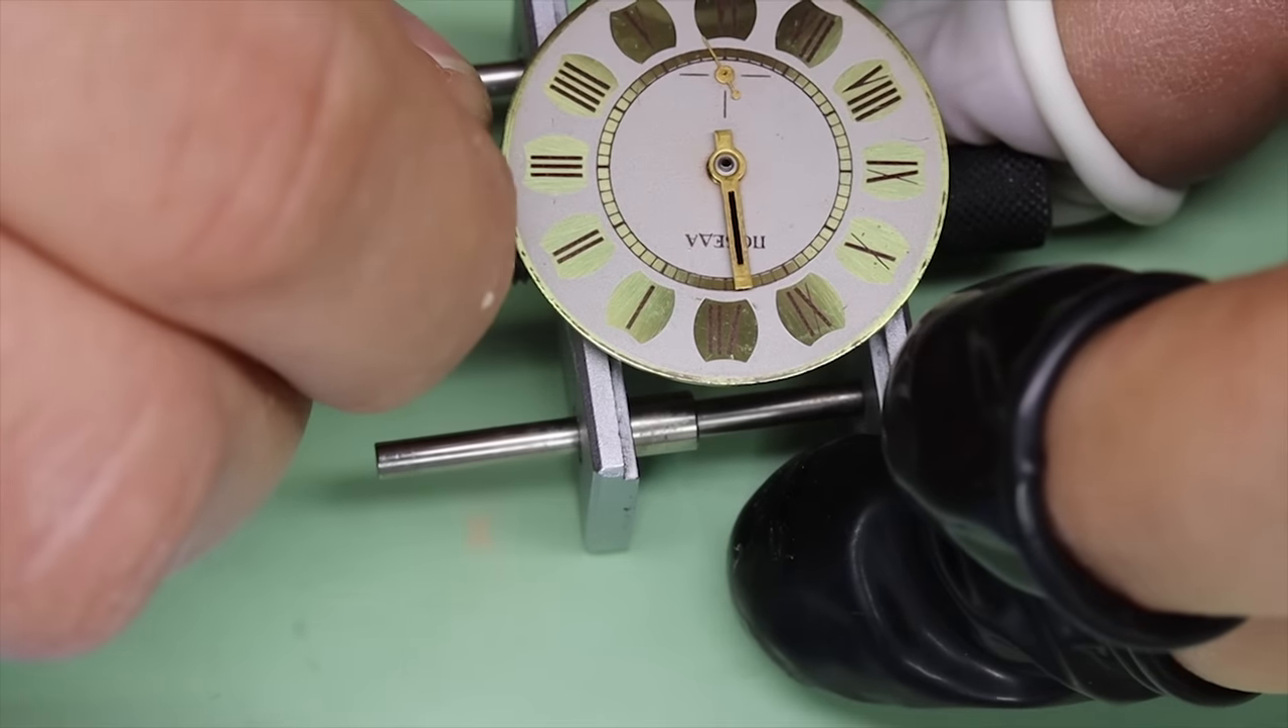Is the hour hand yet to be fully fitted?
No.